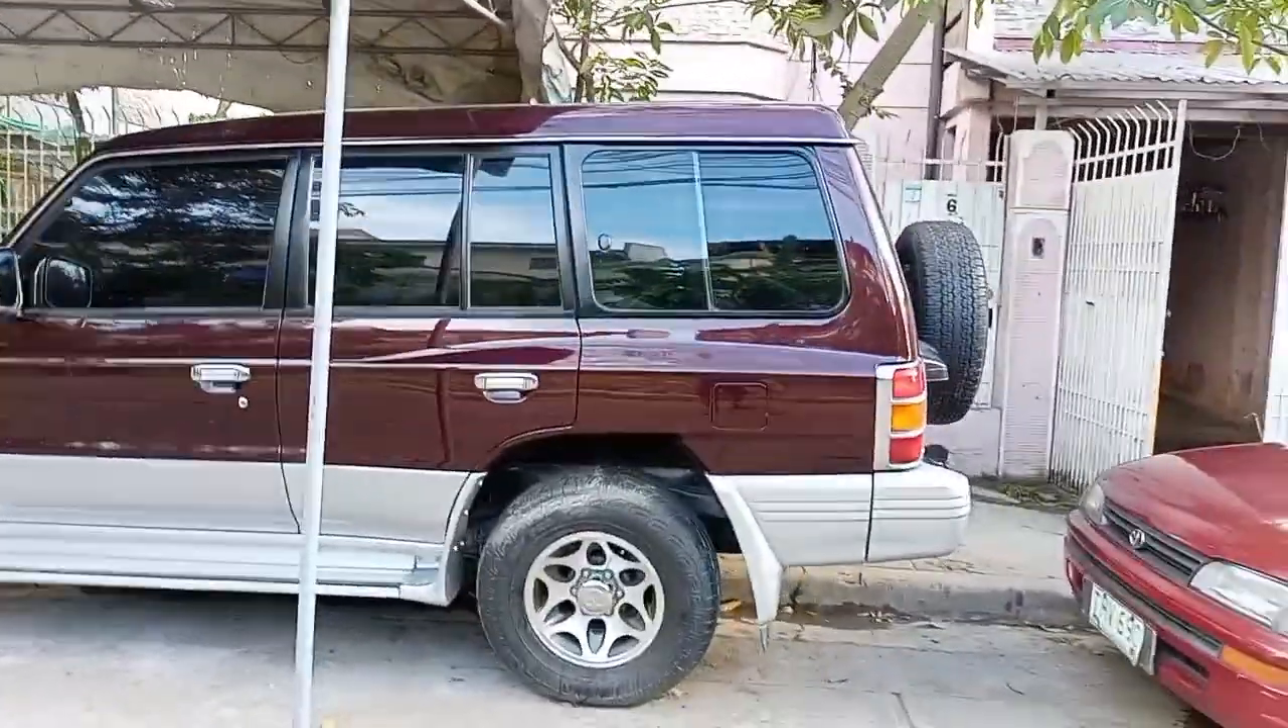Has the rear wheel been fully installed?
Yes.